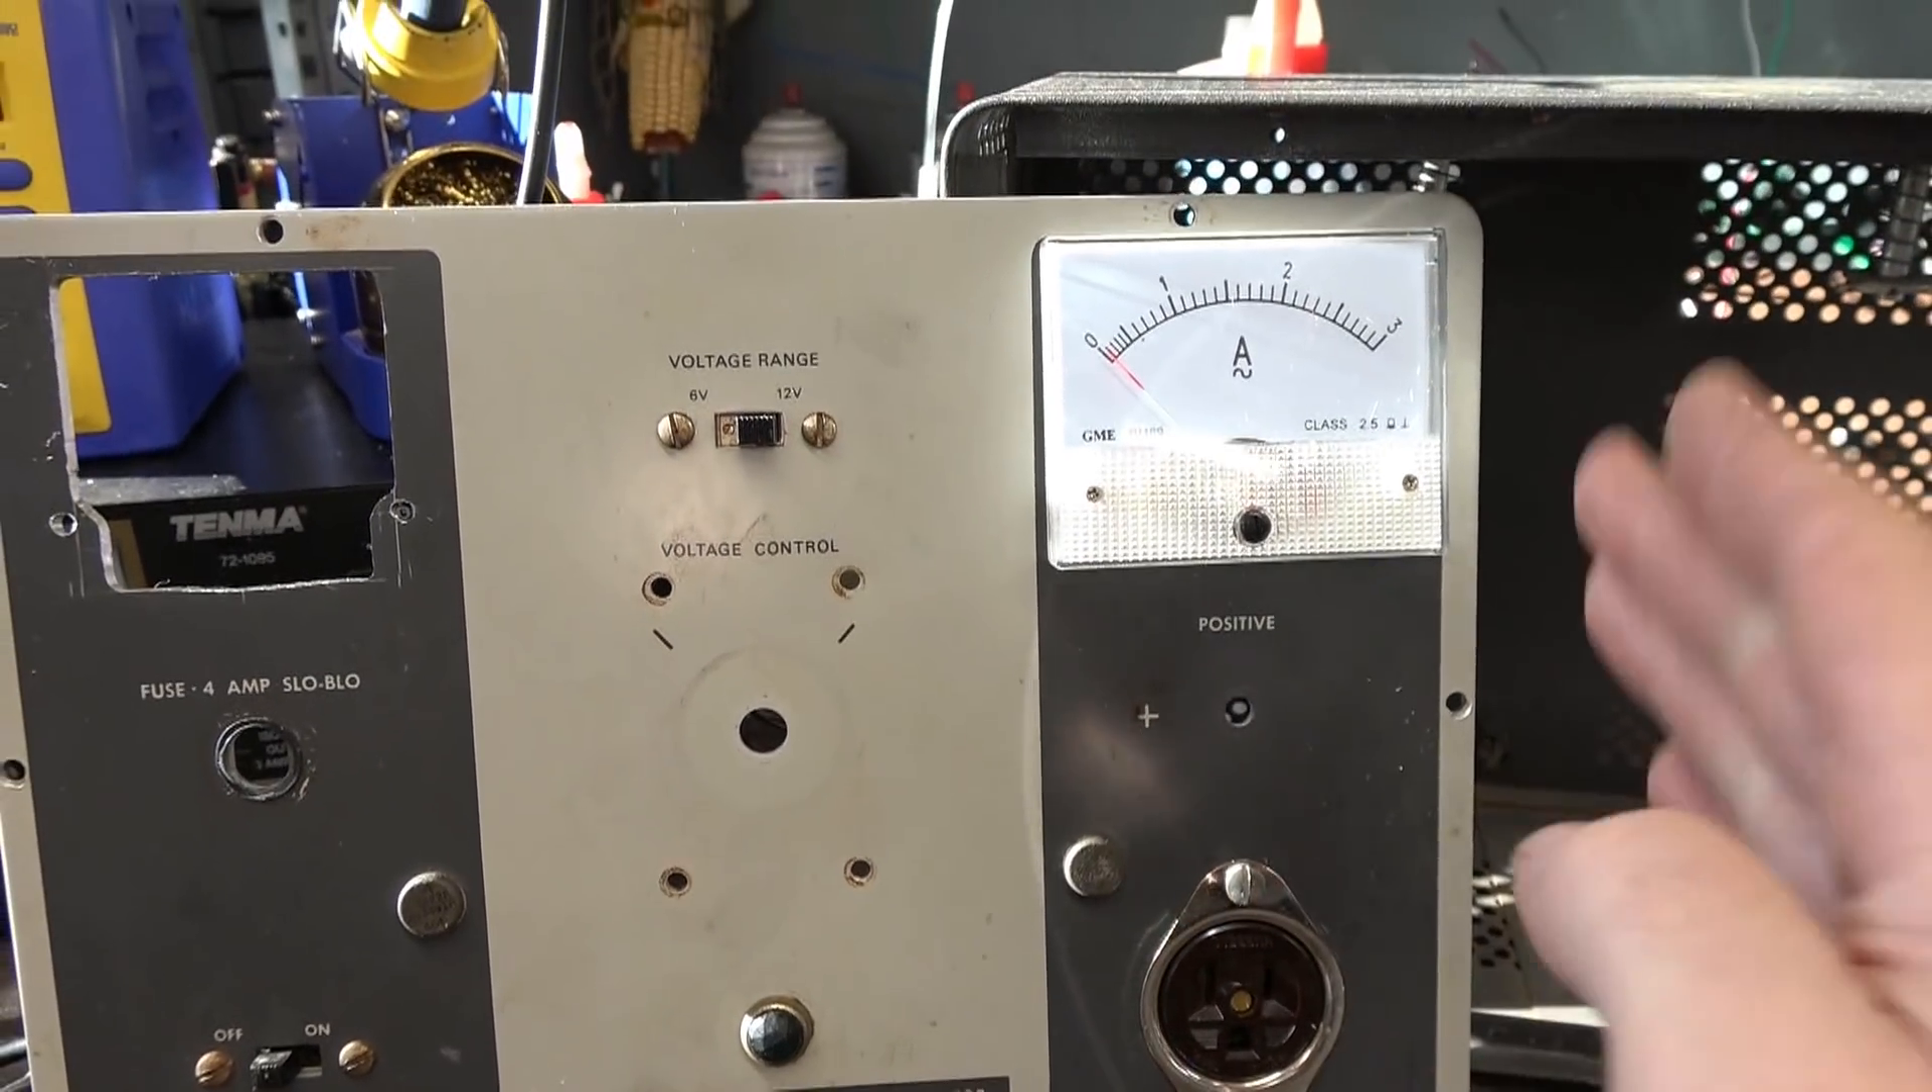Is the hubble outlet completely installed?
Yes.